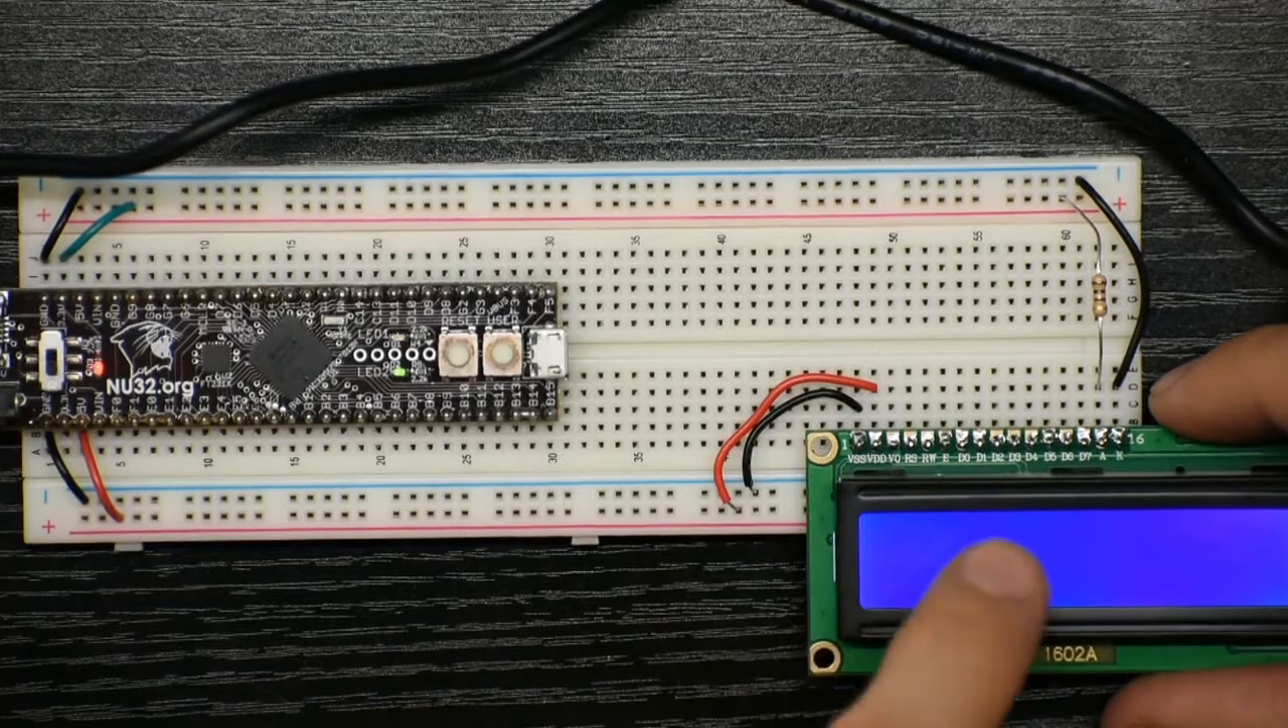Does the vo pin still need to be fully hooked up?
Yes.